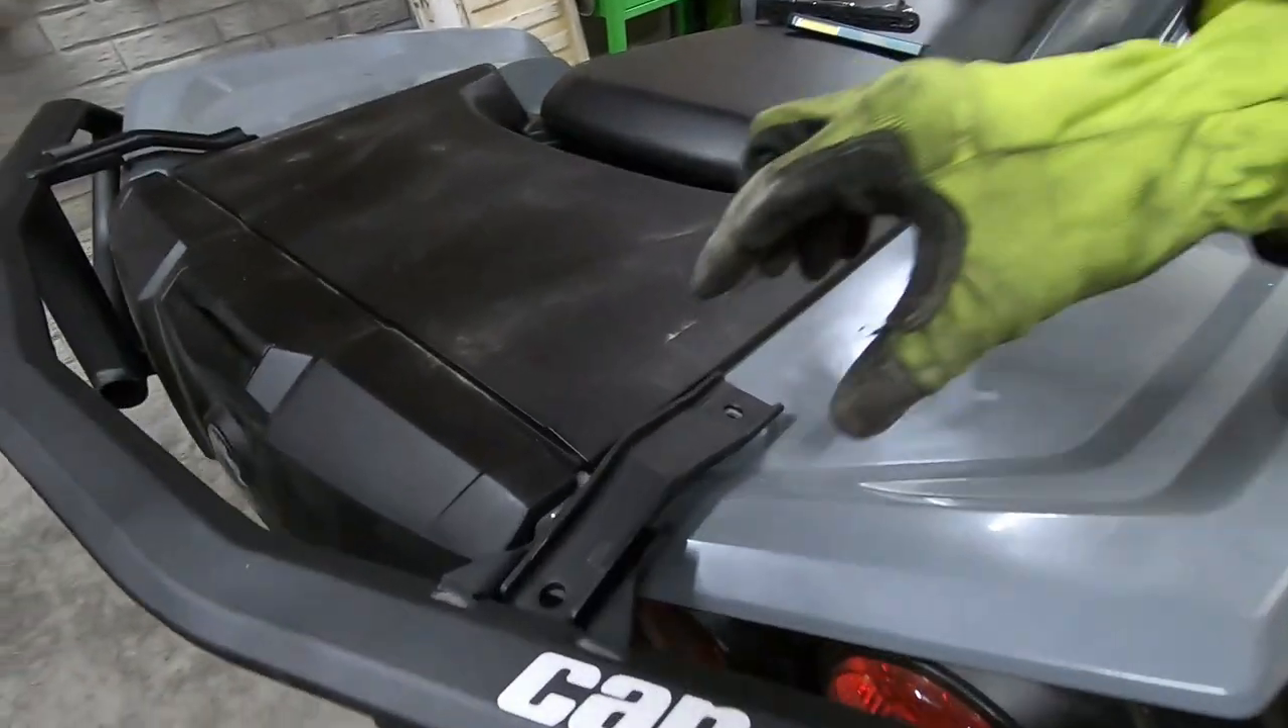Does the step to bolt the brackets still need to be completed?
Yes.